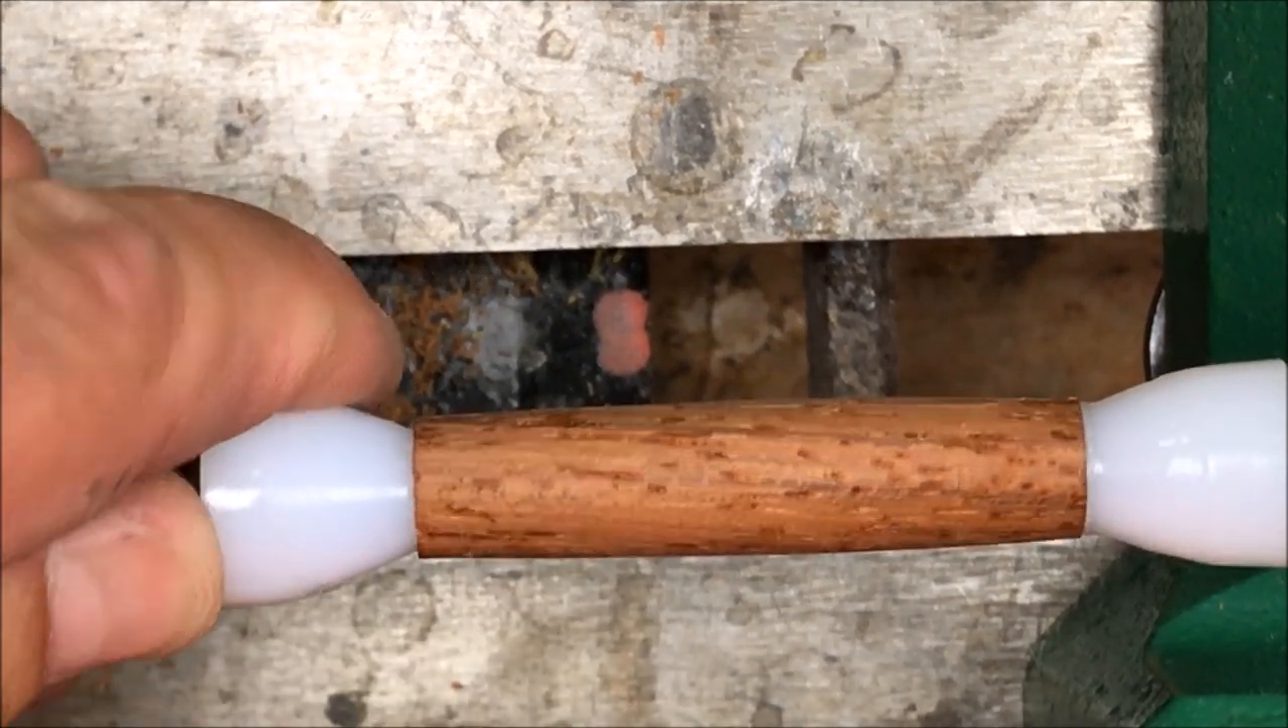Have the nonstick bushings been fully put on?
Yes.